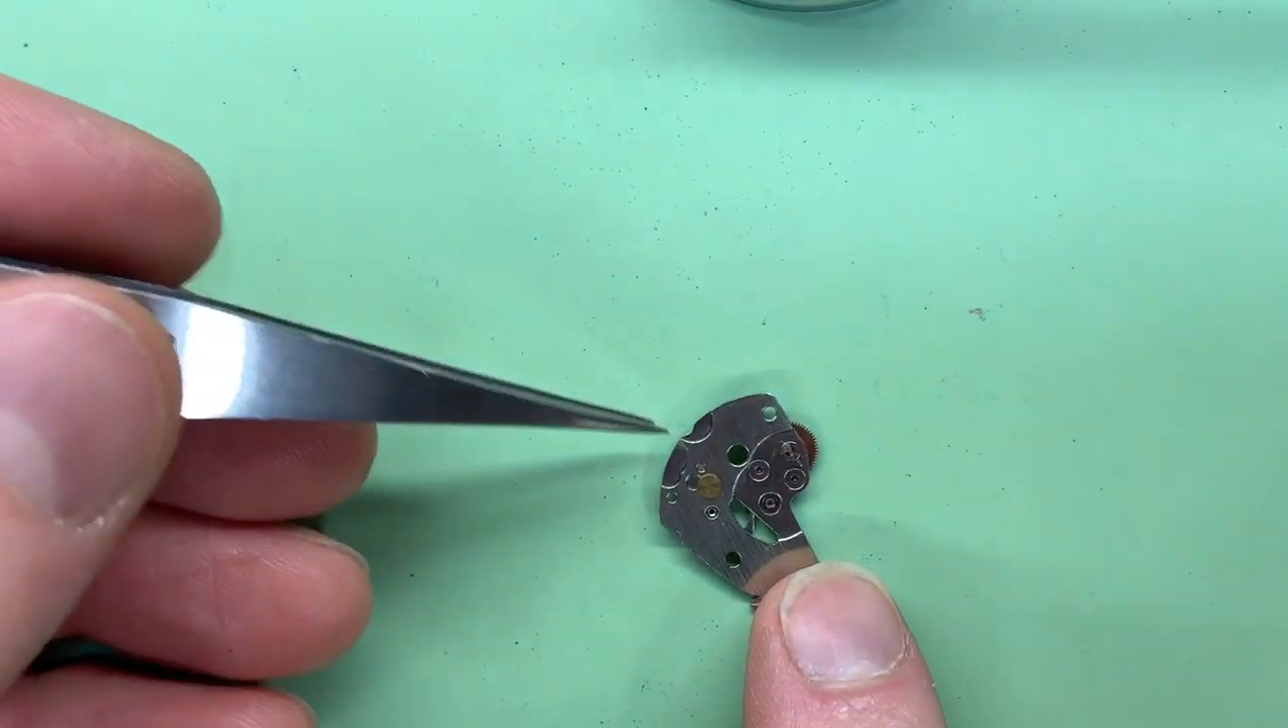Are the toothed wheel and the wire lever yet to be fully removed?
Yes.